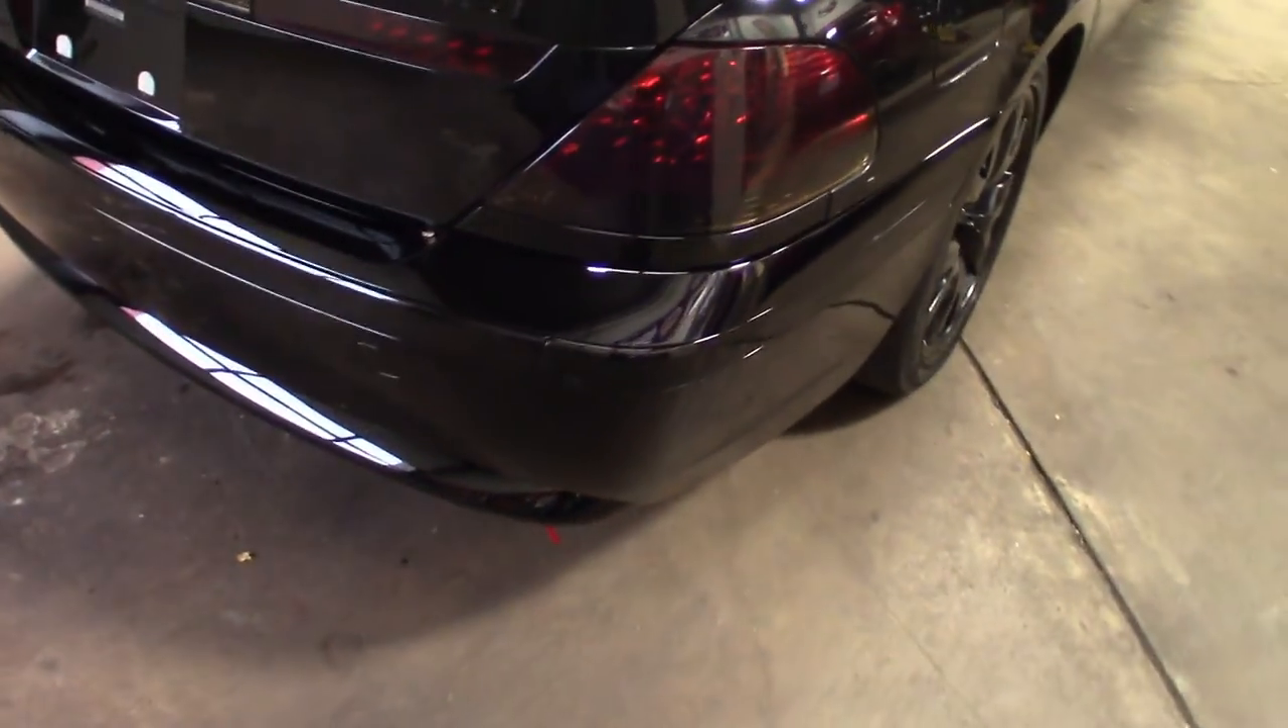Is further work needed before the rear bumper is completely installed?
No.